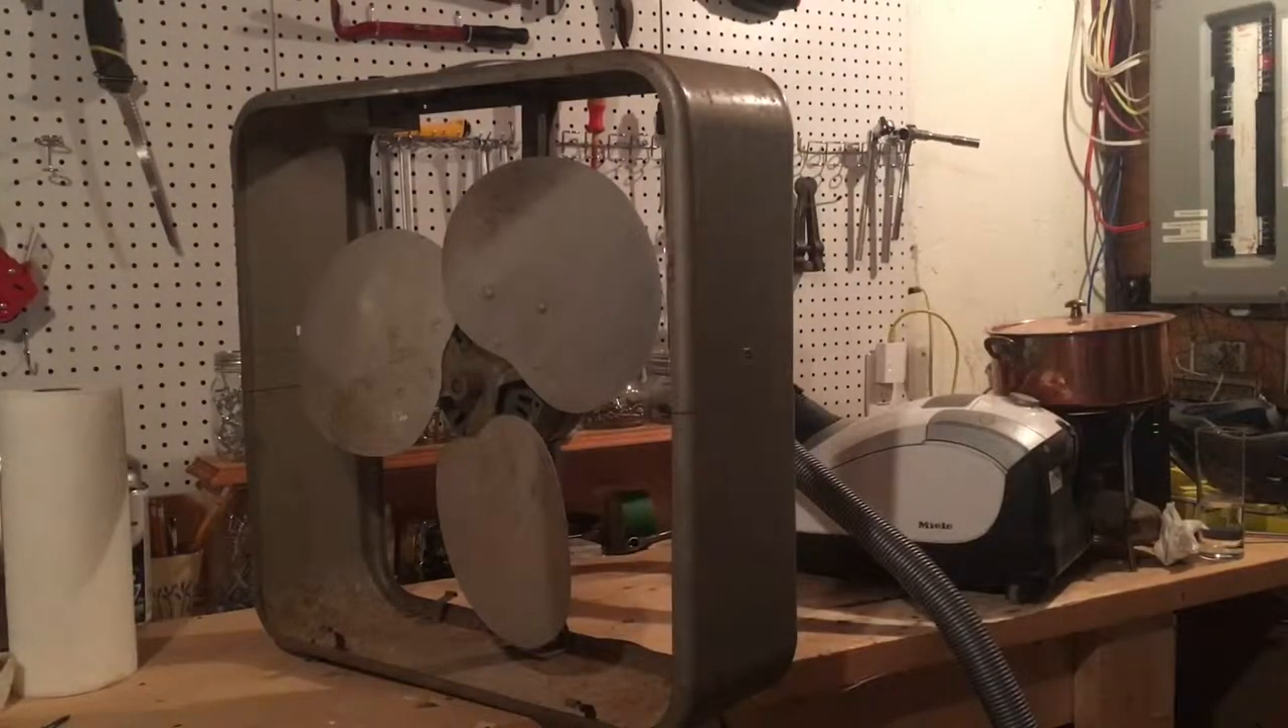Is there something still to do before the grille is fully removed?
No.